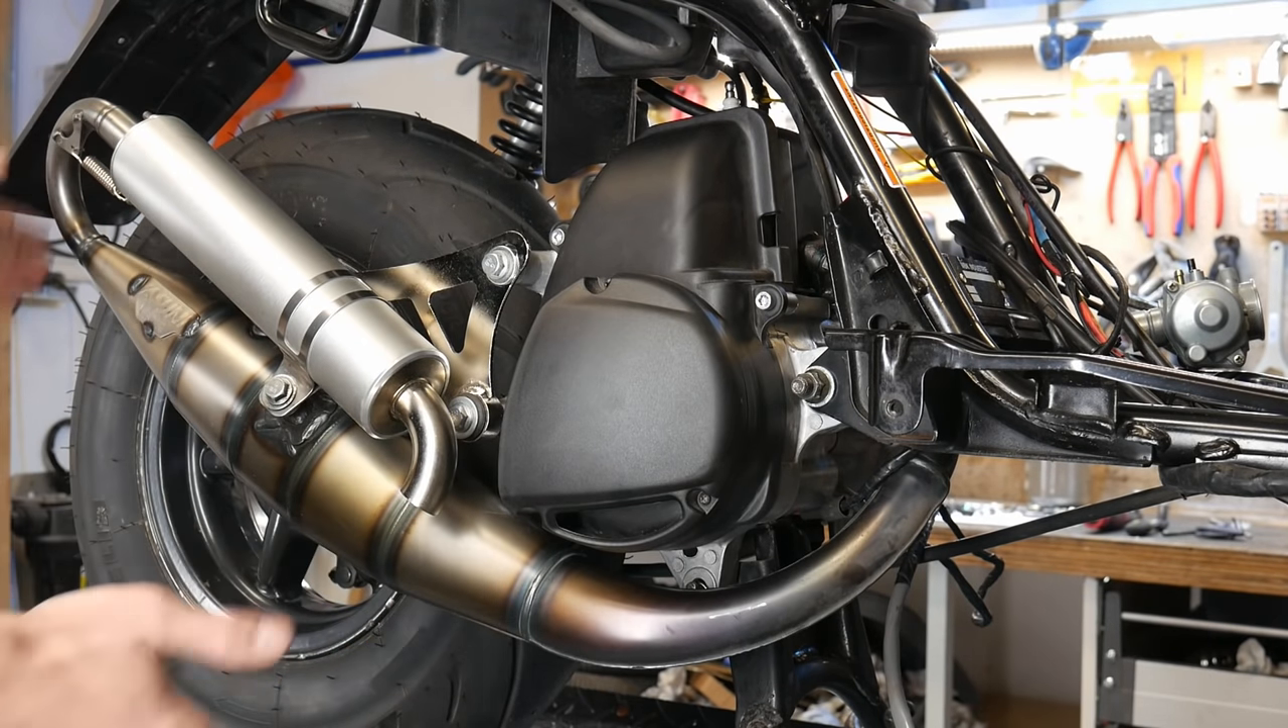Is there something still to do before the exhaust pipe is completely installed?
No.